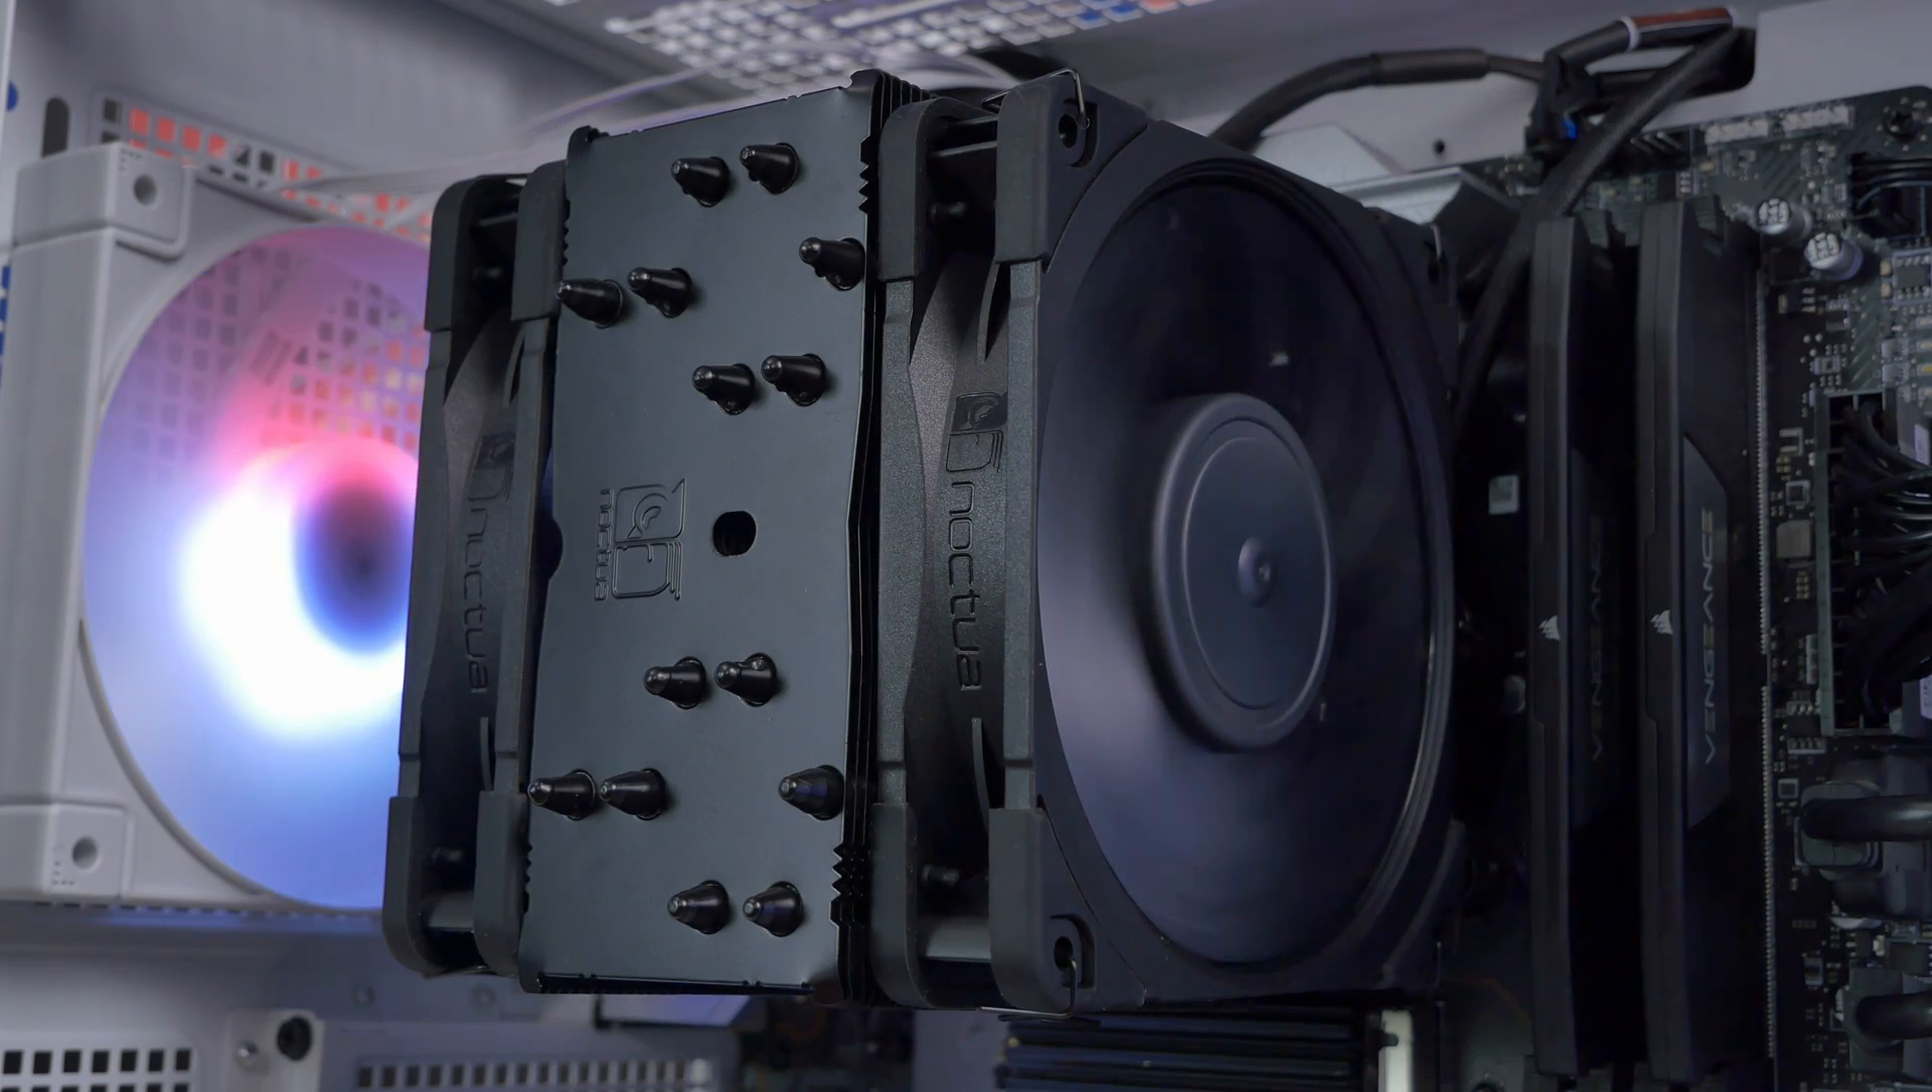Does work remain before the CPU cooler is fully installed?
No.